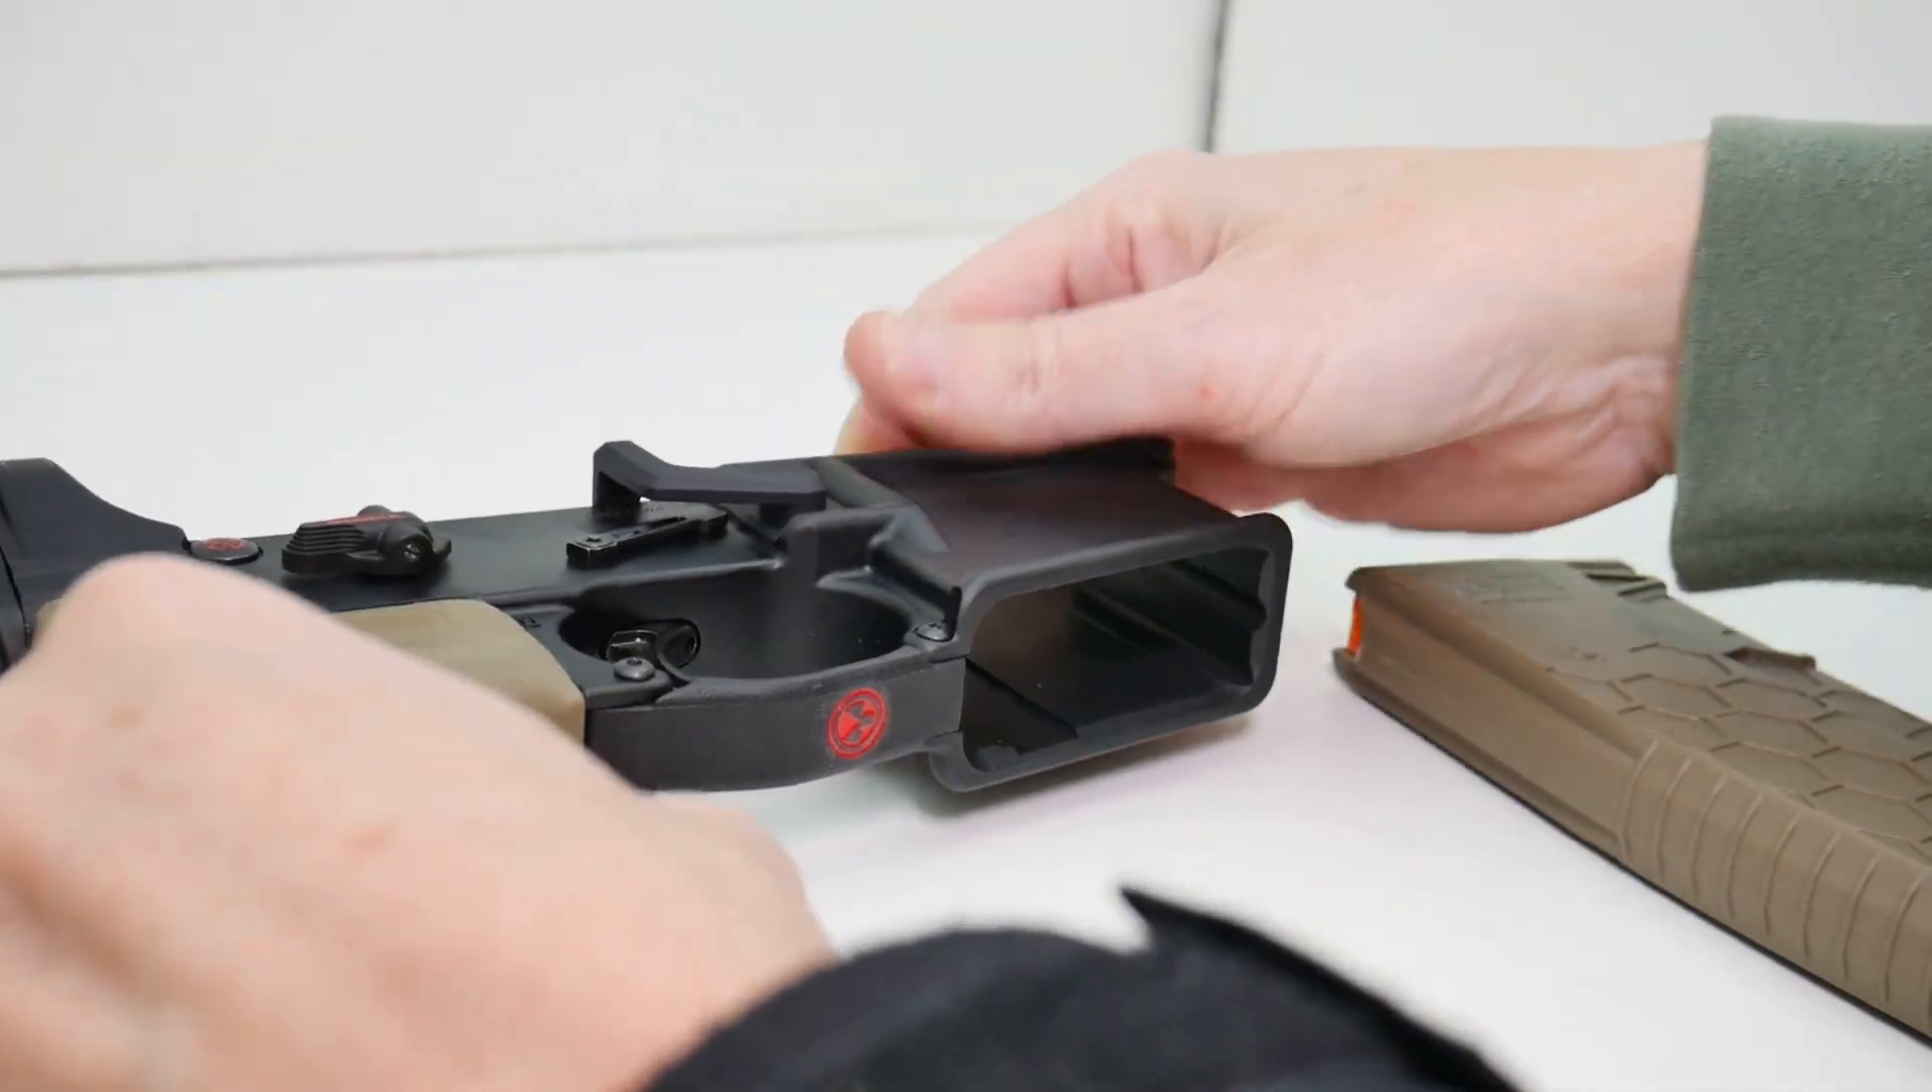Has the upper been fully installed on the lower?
No.